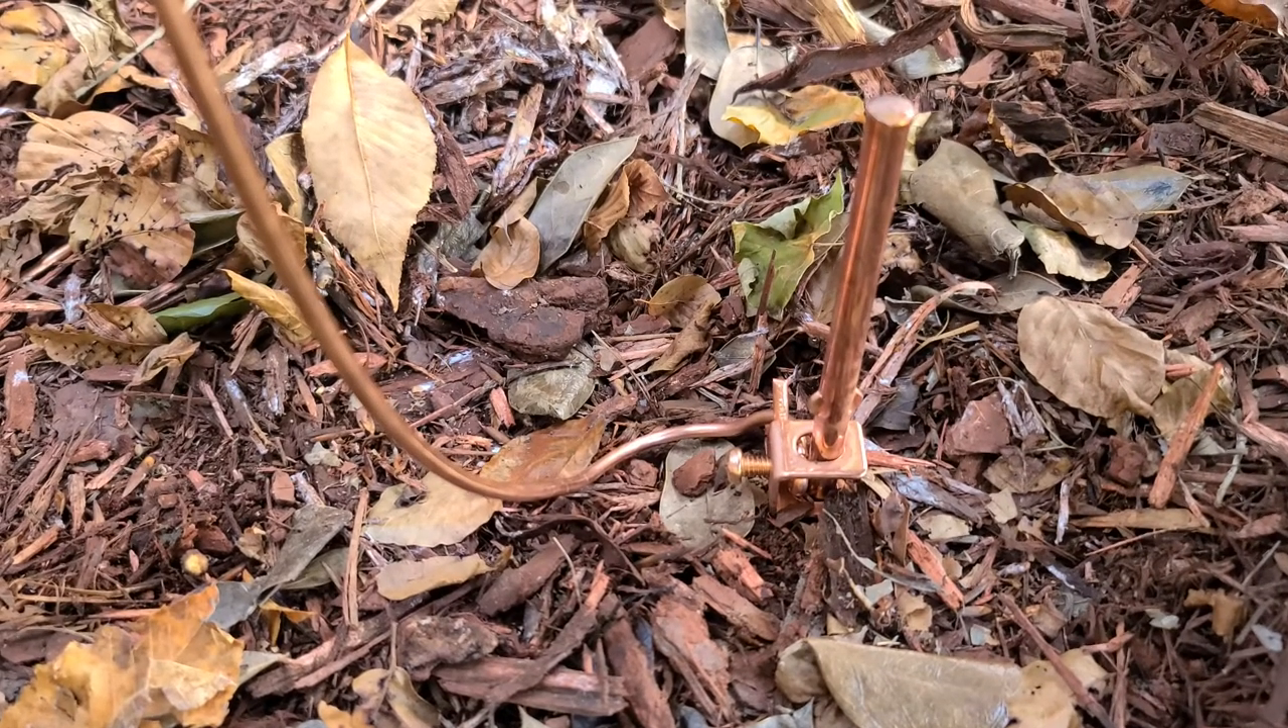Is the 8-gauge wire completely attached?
Yes.